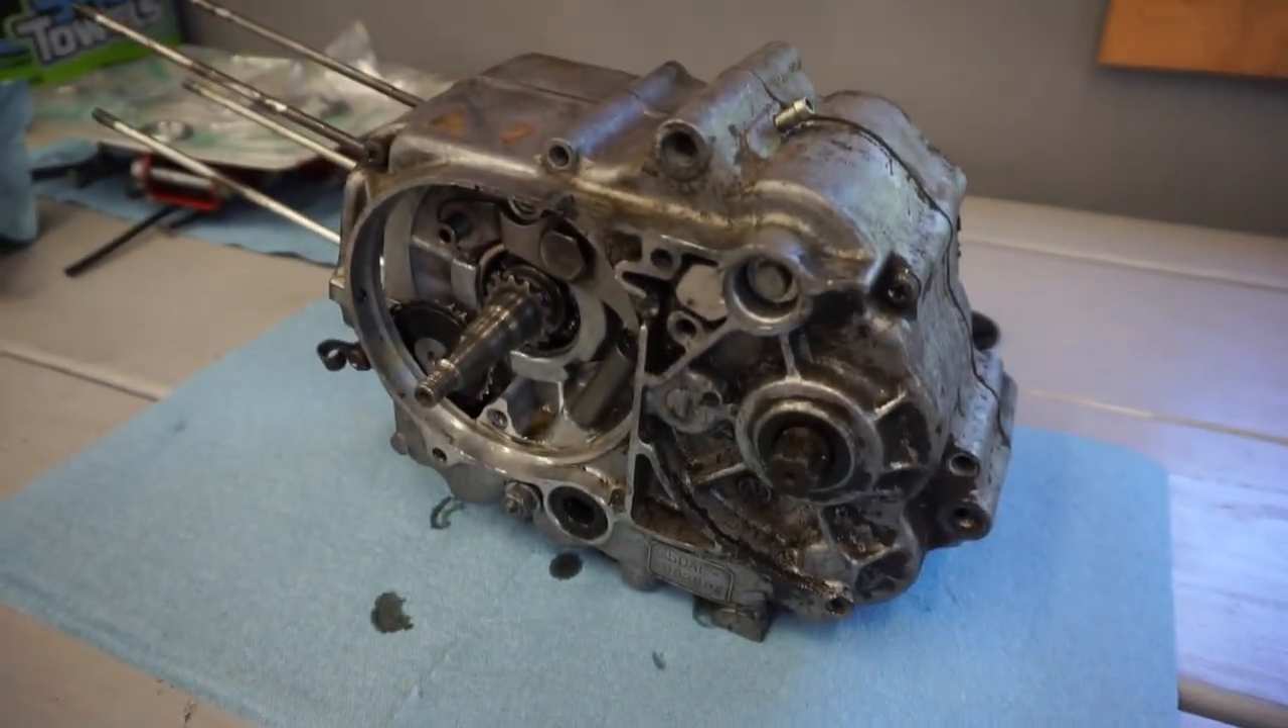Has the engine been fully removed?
Yes.